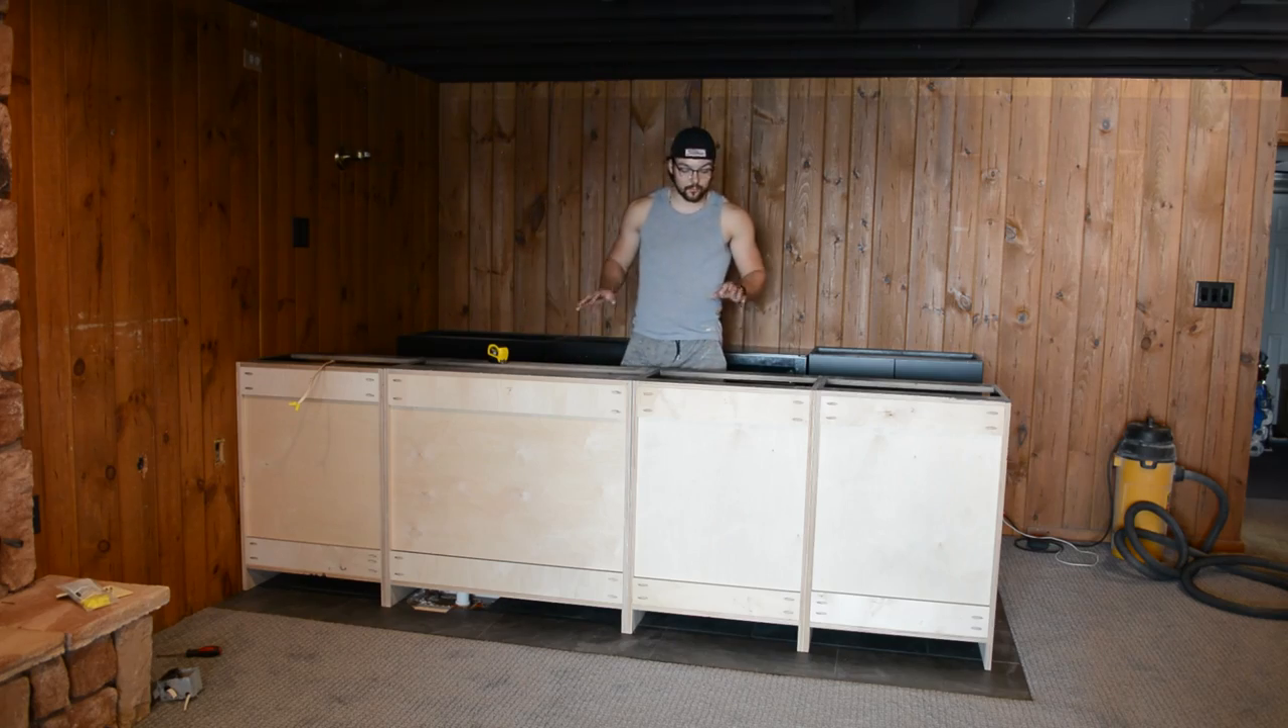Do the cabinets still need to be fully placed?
No.